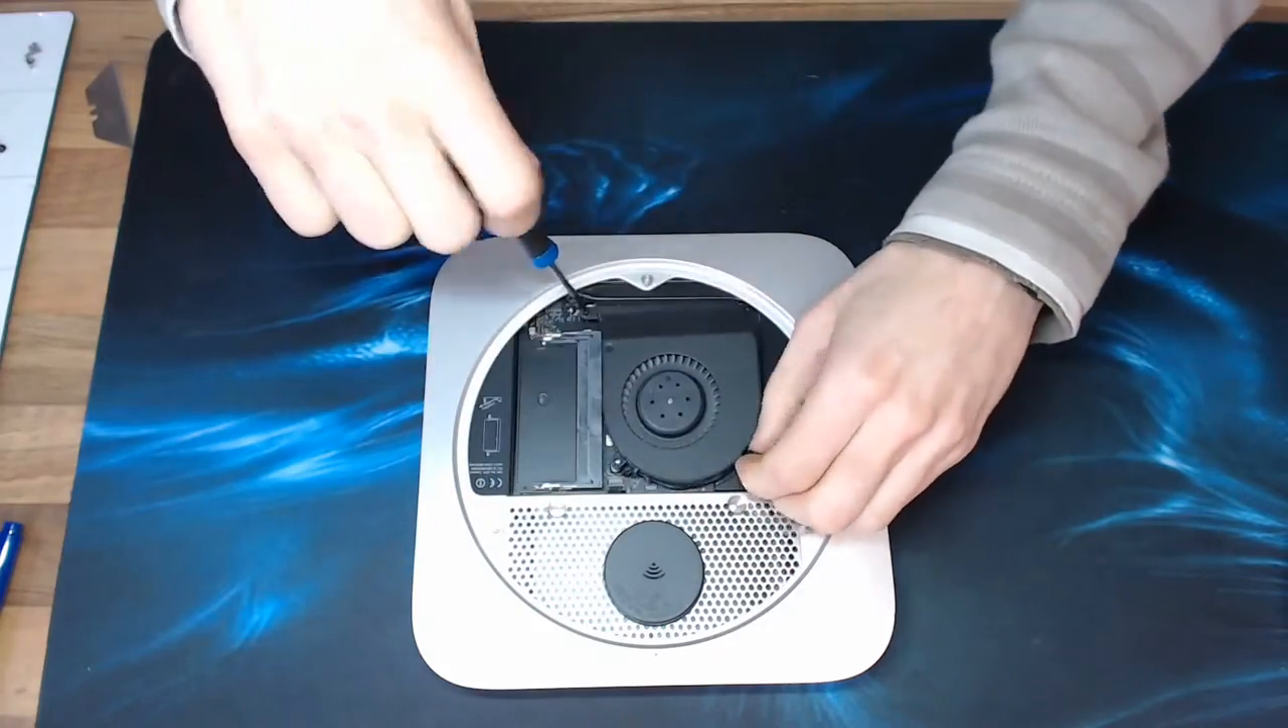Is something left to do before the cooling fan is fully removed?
Yes.